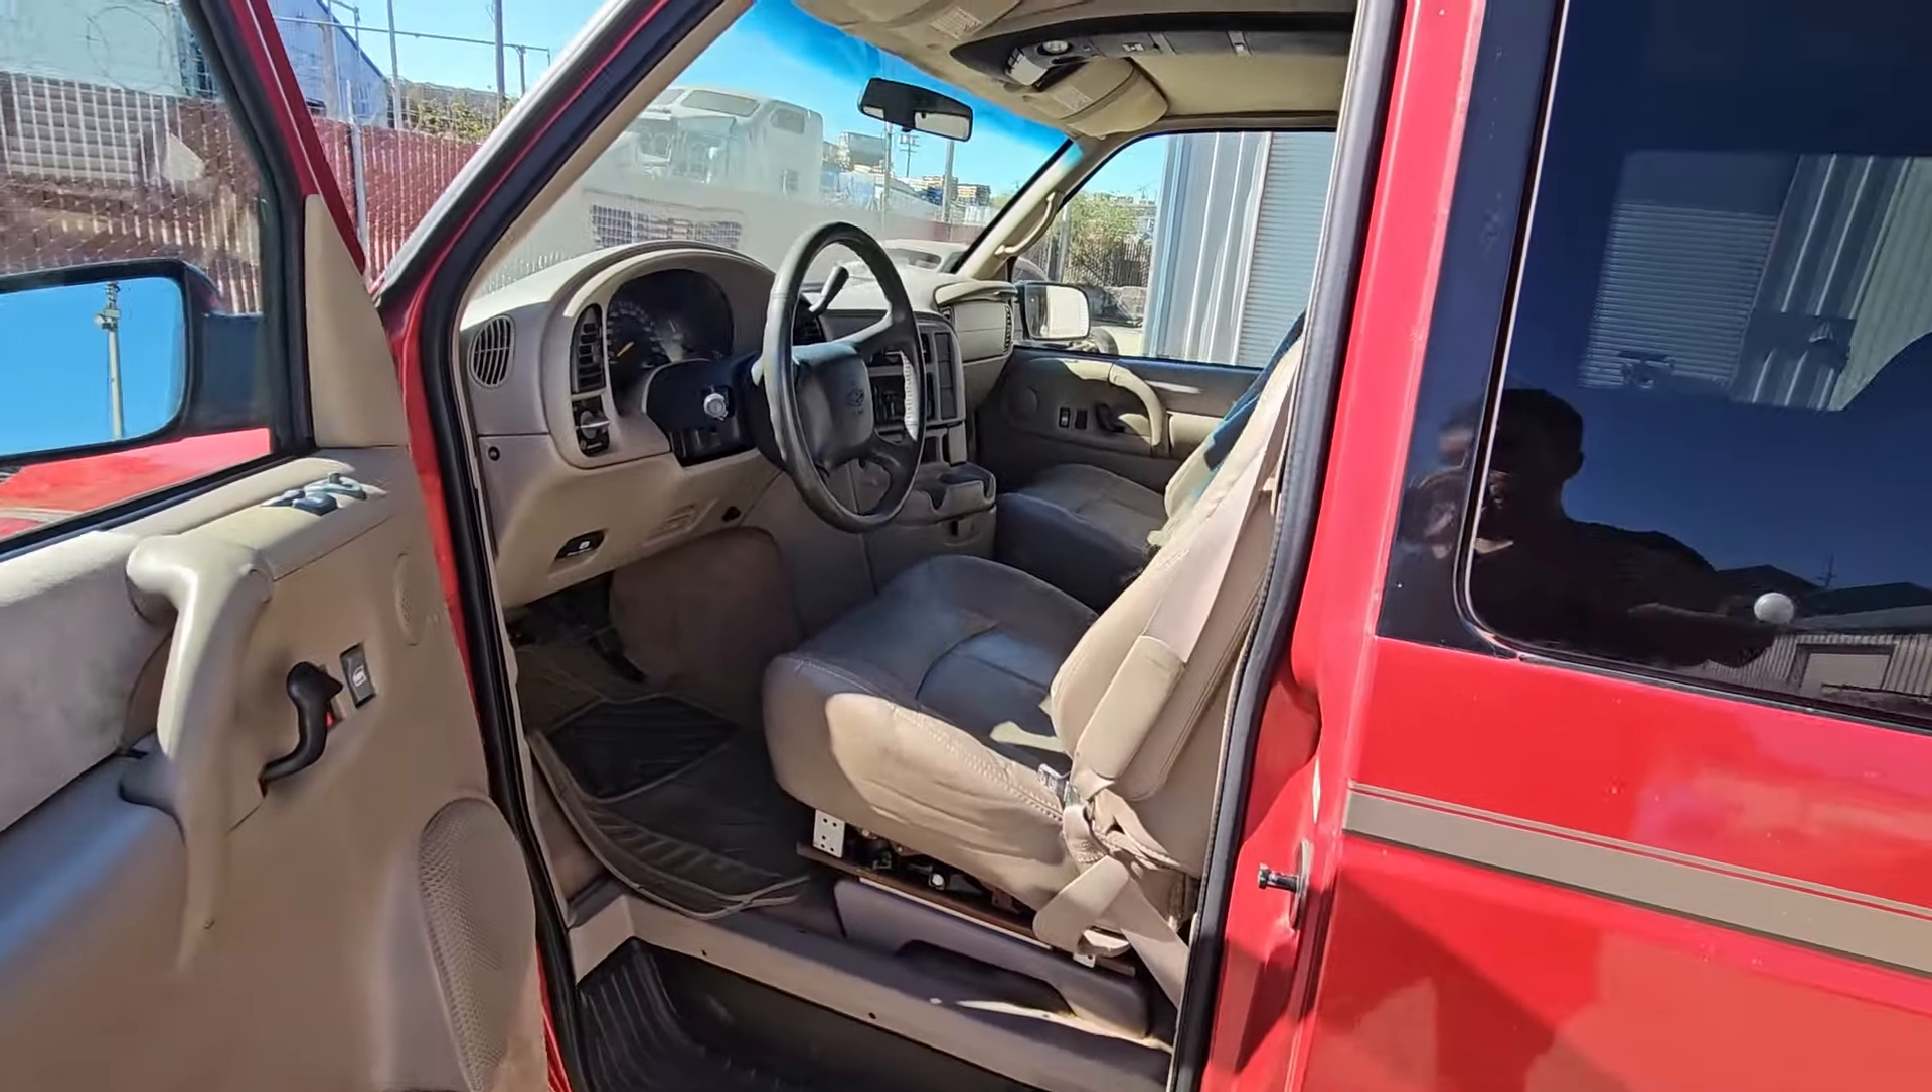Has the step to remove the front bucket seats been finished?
No.